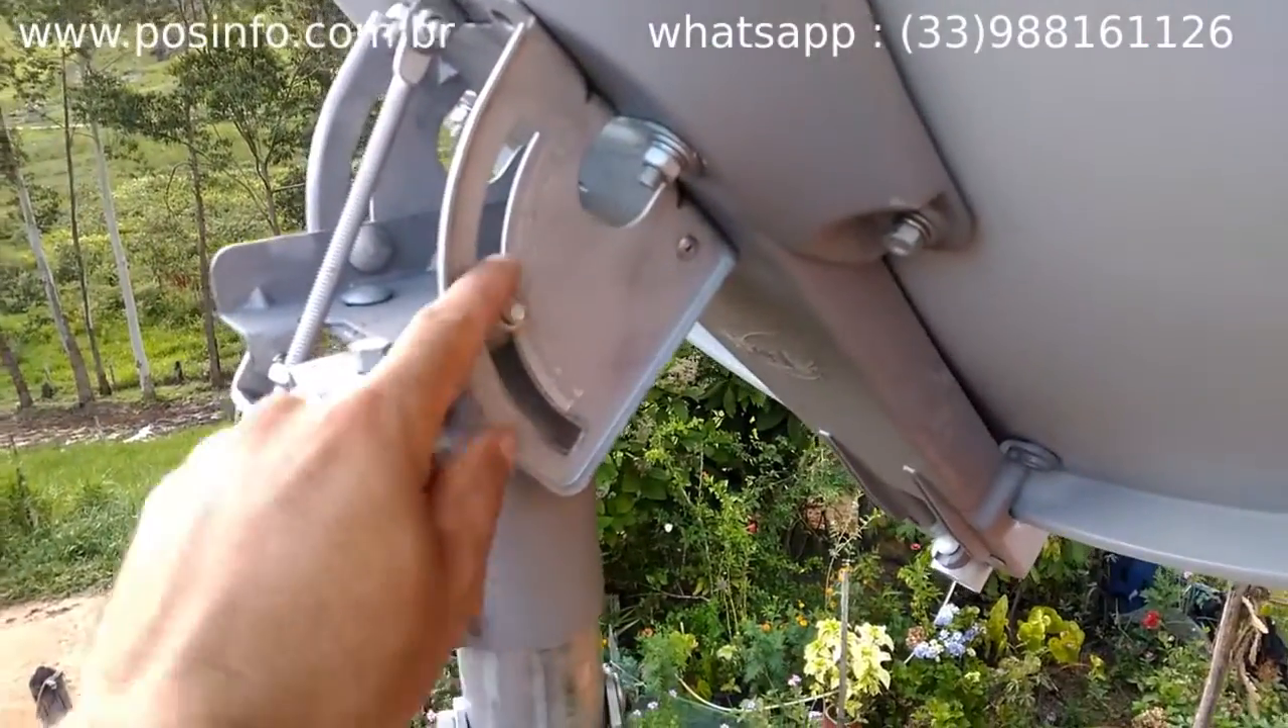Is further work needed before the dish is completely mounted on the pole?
No.